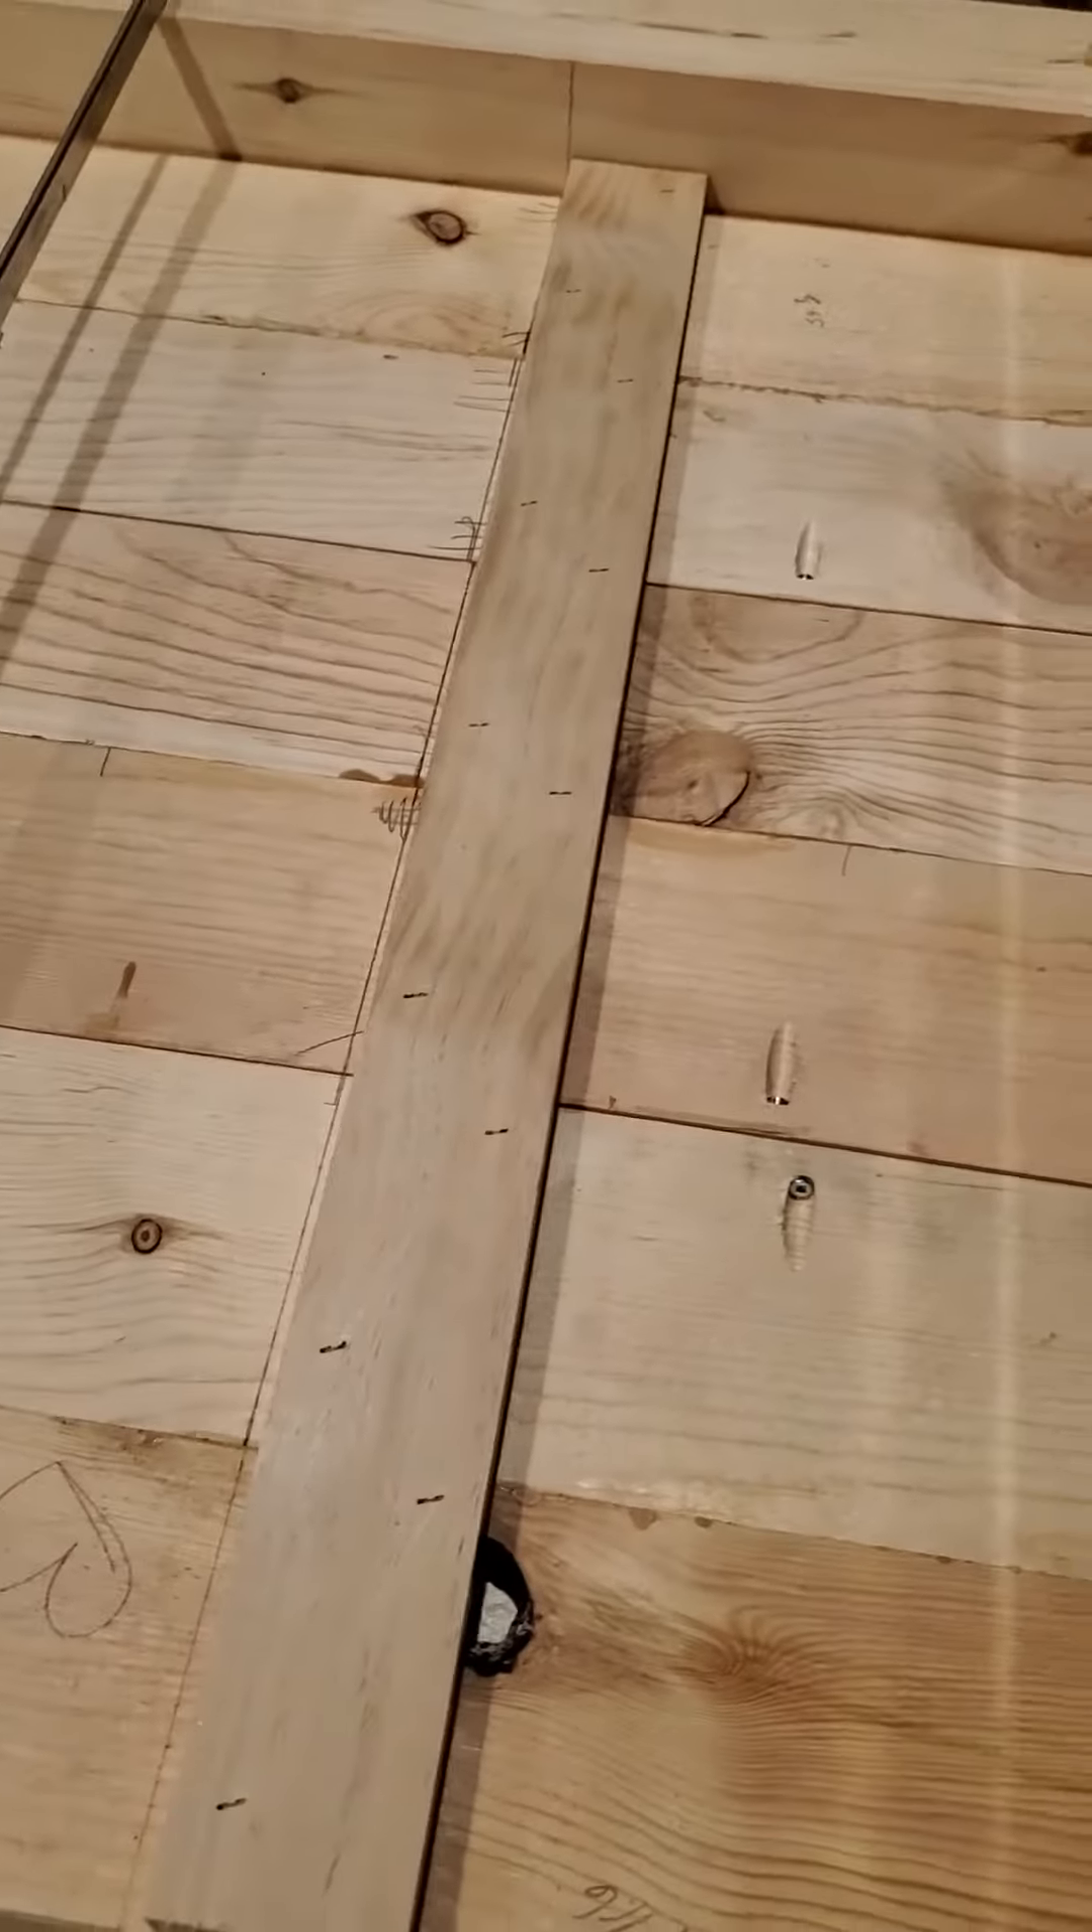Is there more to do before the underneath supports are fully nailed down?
No.